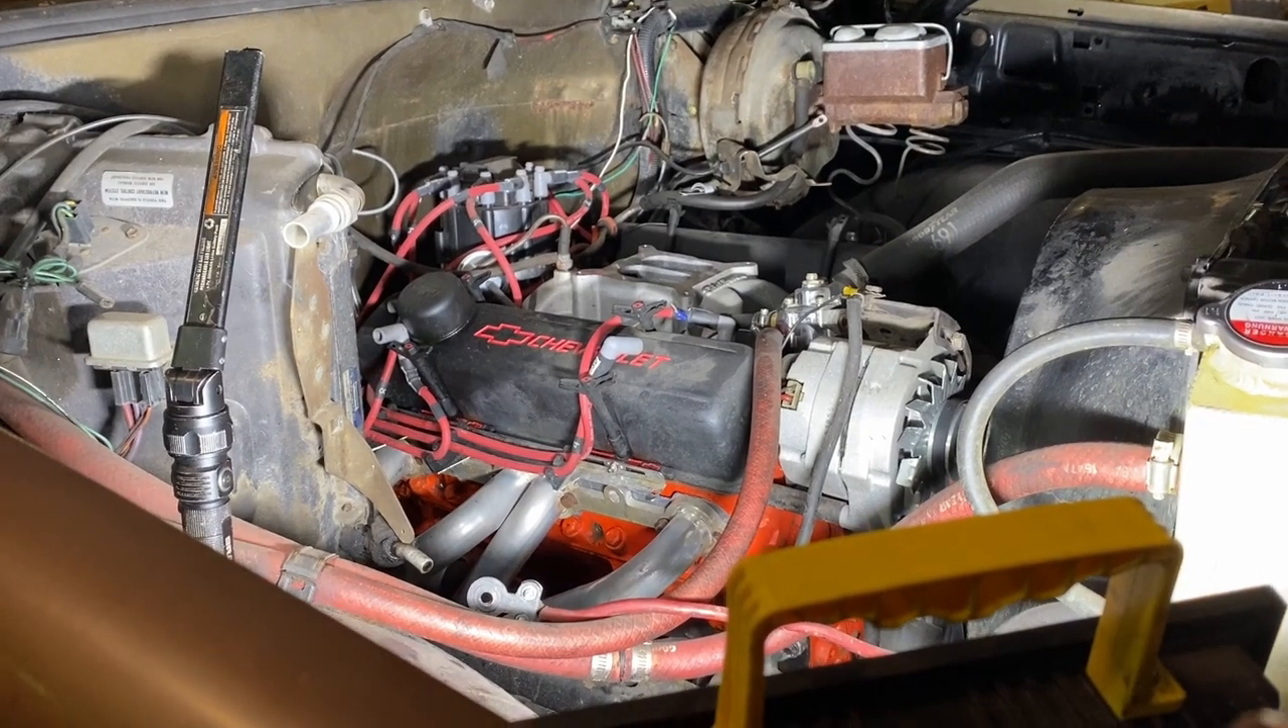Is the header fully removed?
No.